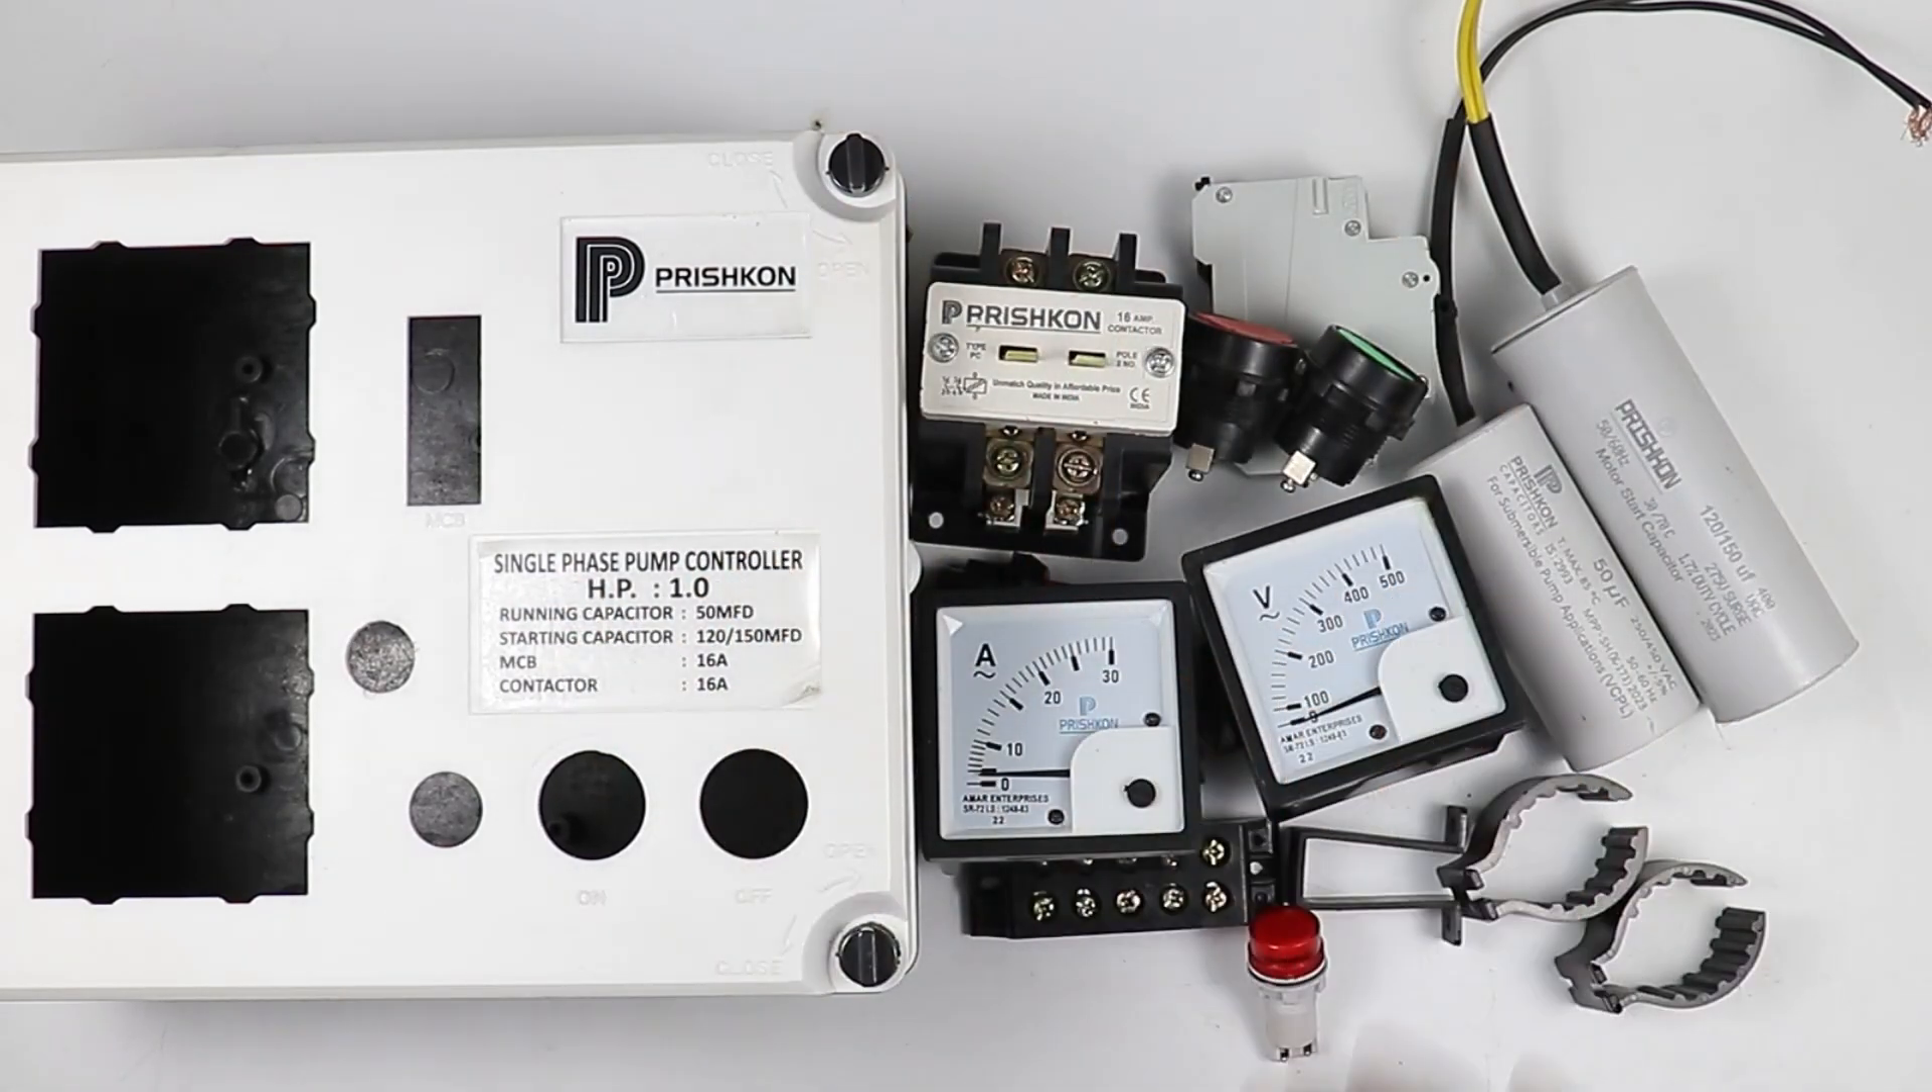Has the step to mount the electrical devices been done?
No.